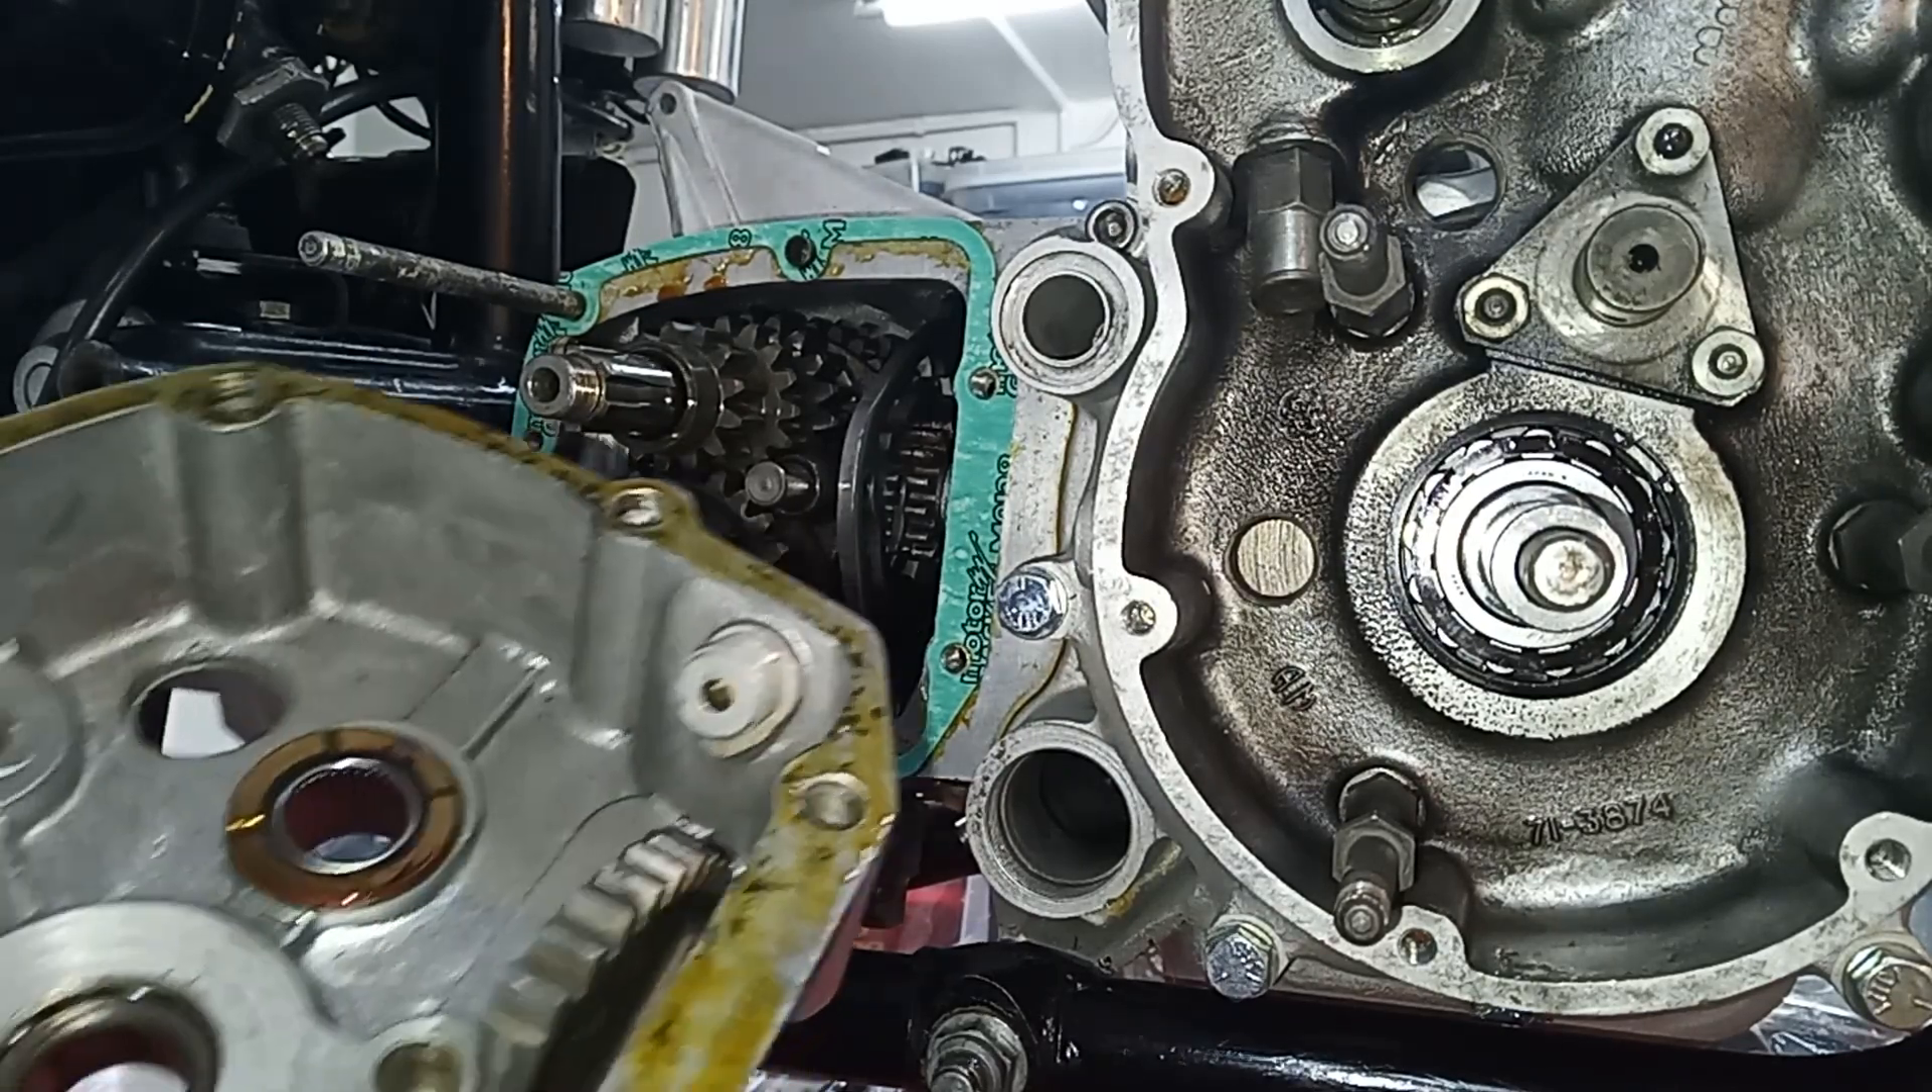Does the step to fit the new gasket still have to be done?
No.